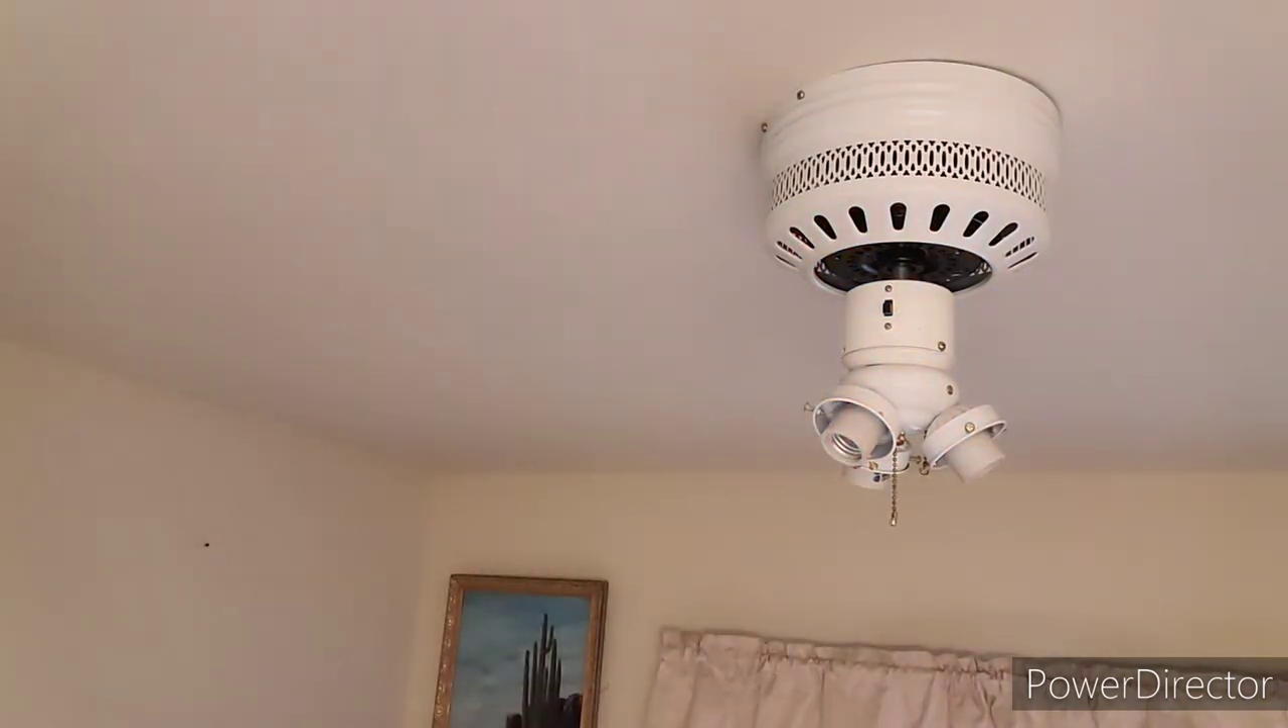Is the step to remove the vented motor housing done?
No.